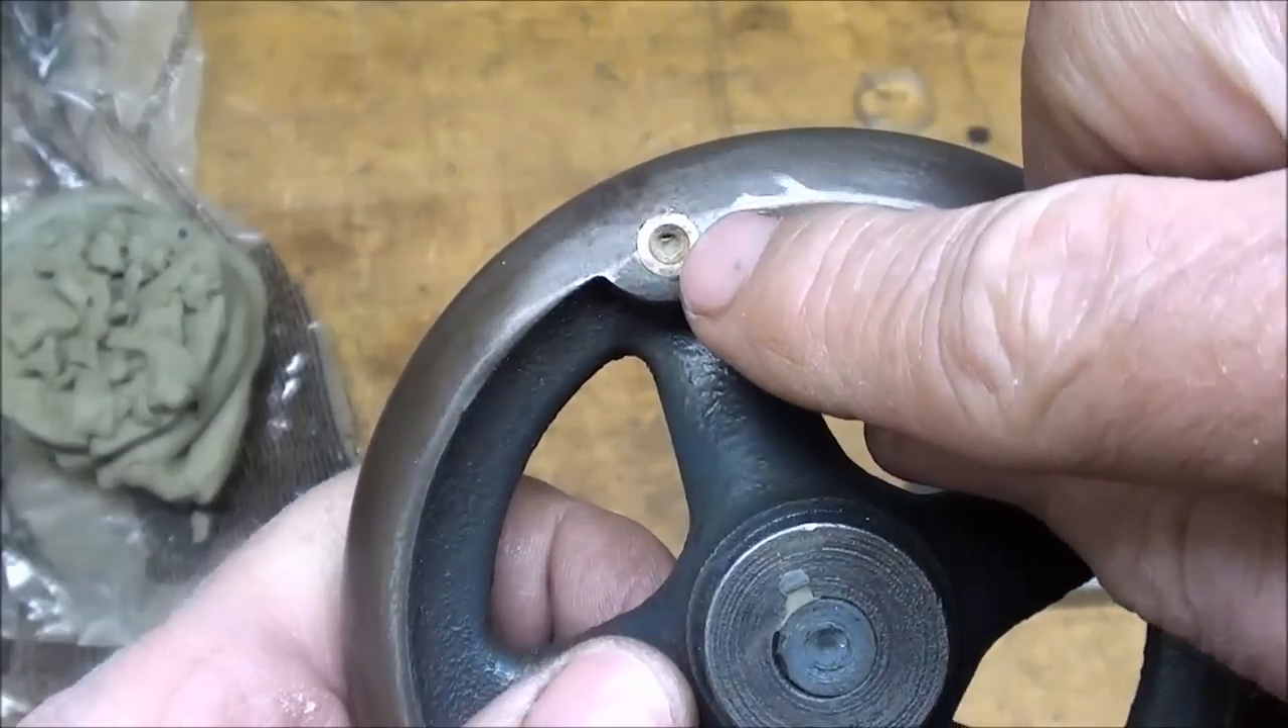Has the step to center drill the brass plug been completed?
Yes.